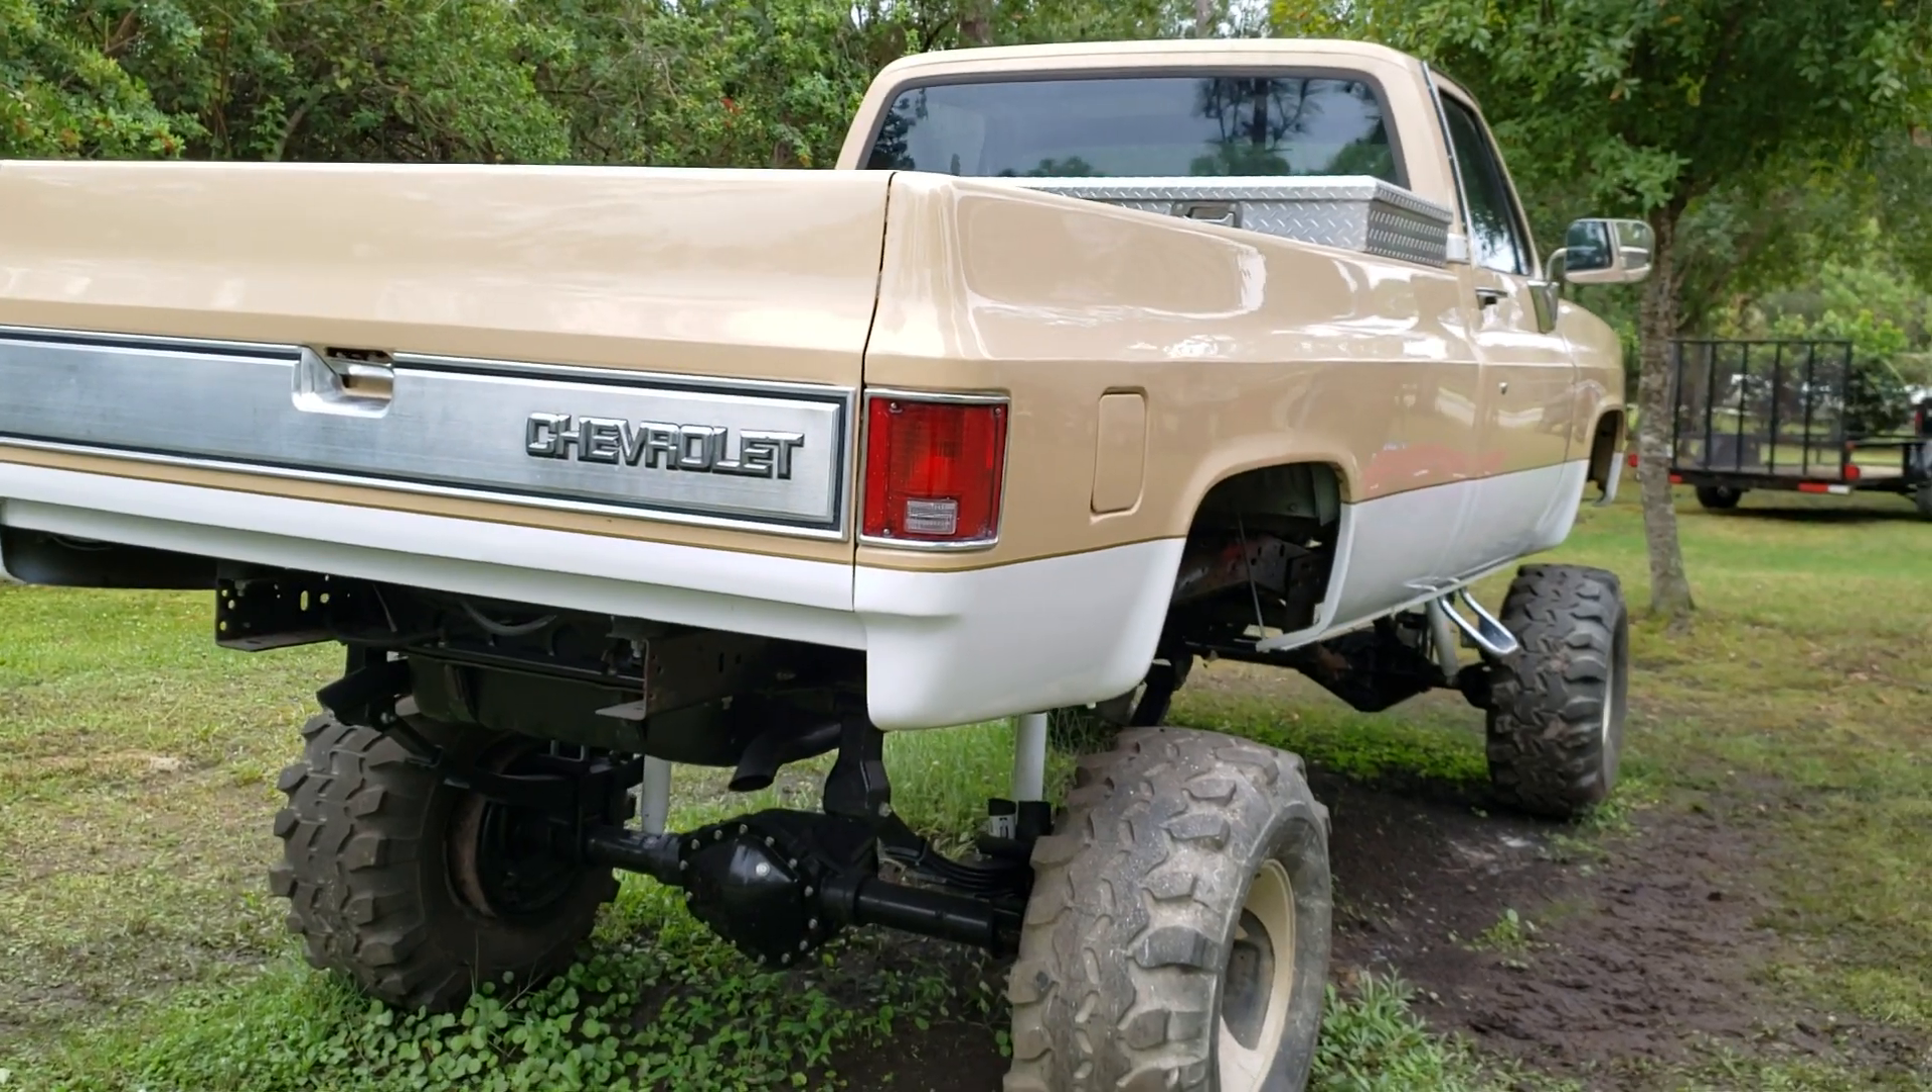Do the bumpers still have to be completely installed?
Yes.